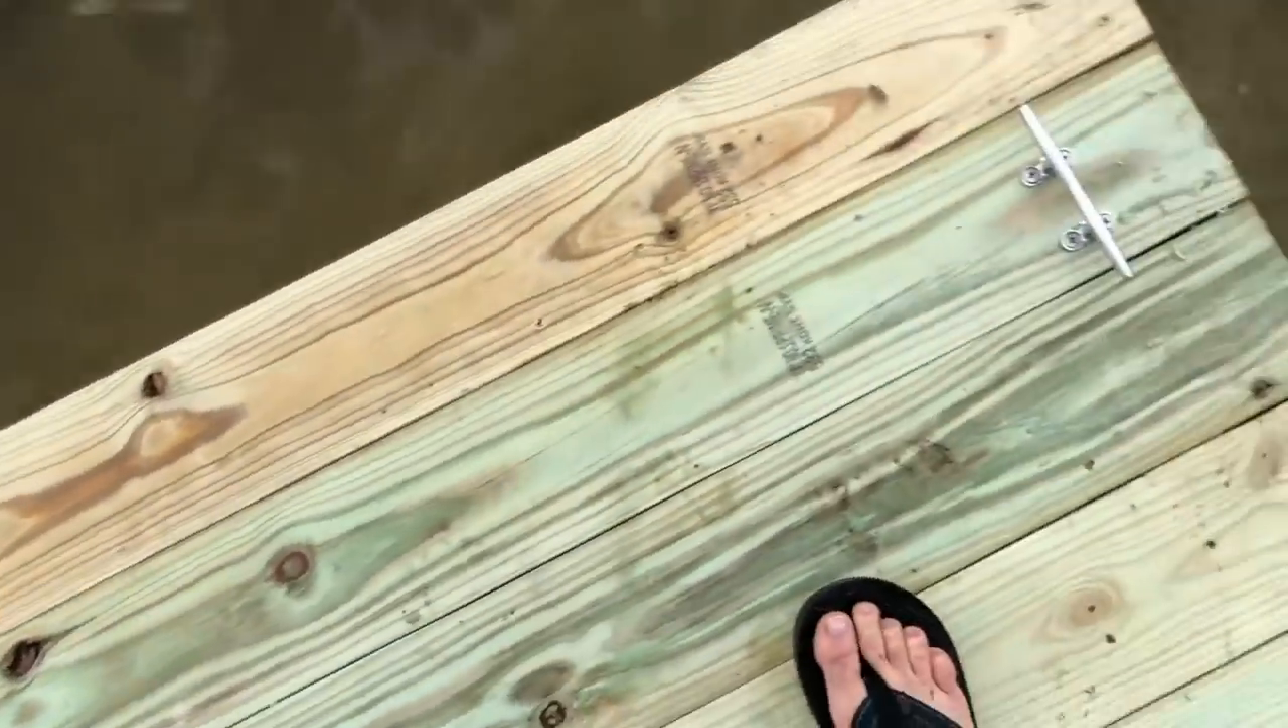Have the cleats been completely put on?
Yes.